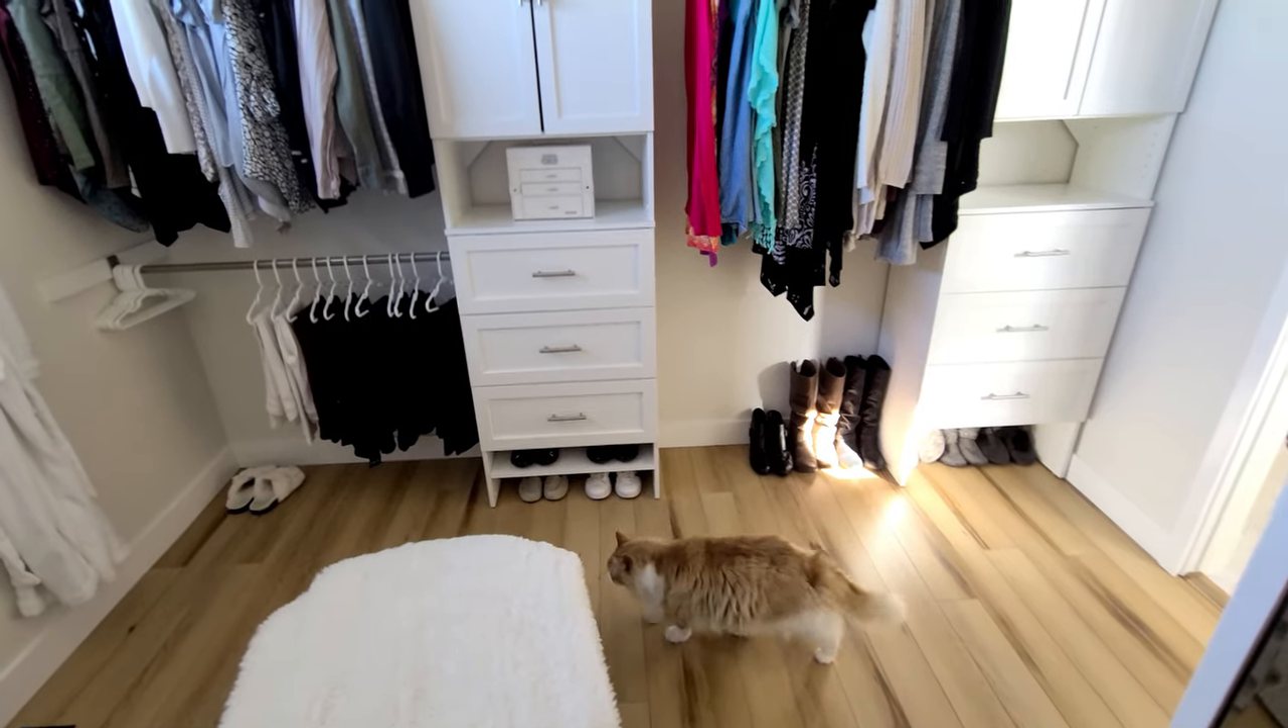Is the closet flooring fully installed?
Yes.